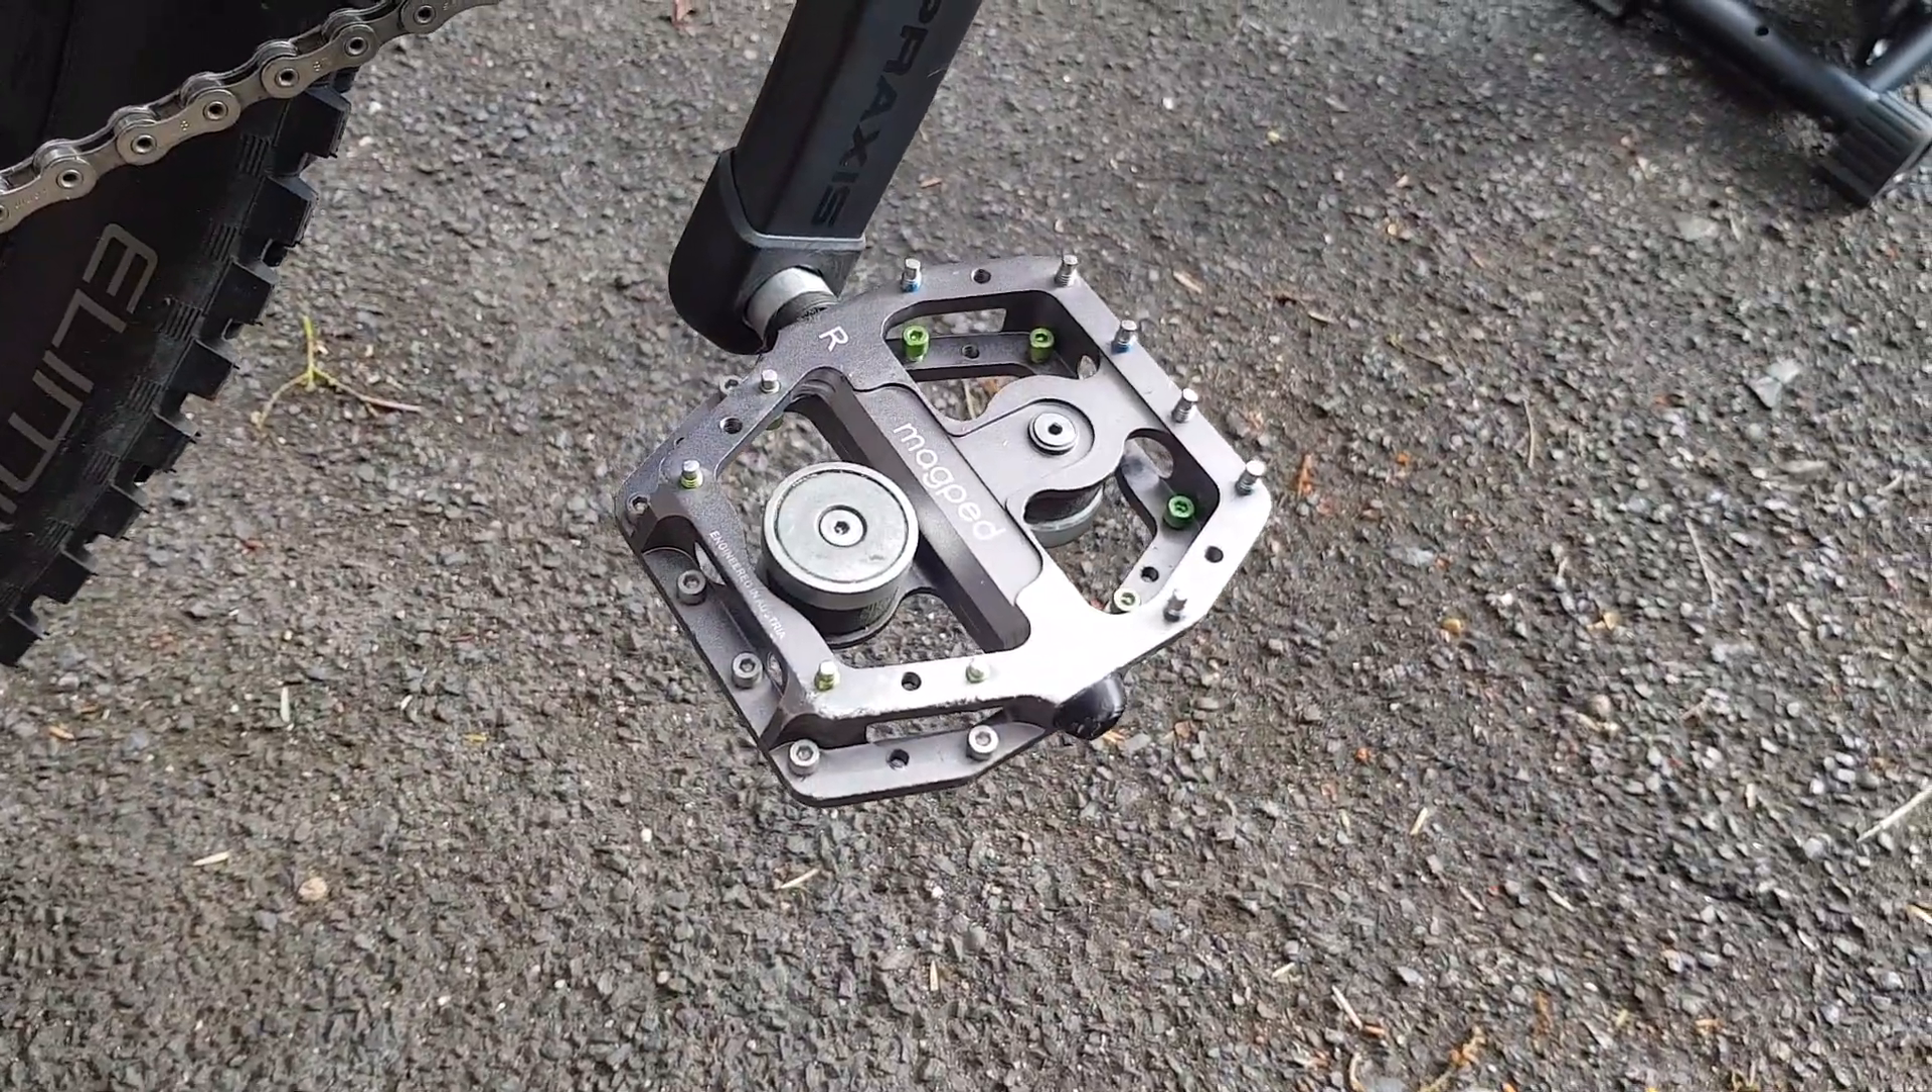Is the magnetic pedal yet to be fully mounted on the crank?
No.